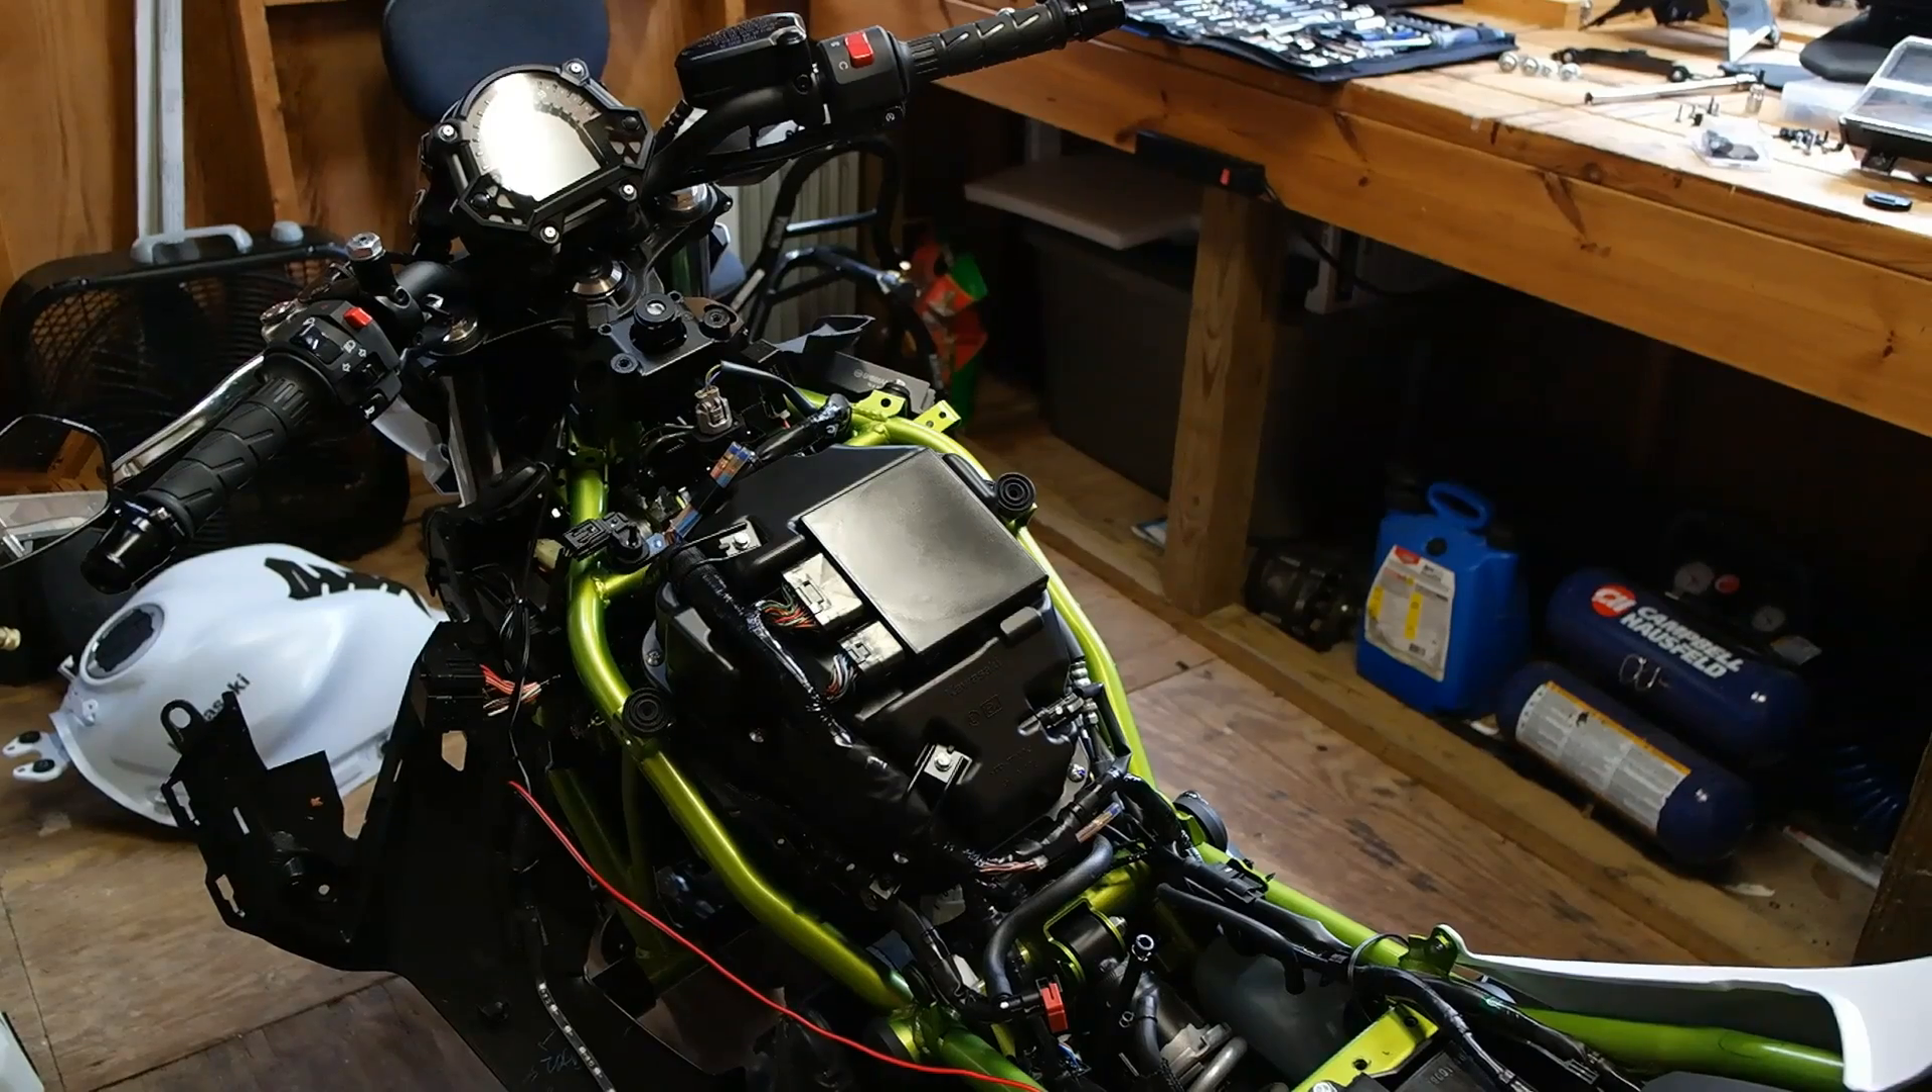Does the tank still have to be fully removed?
No.